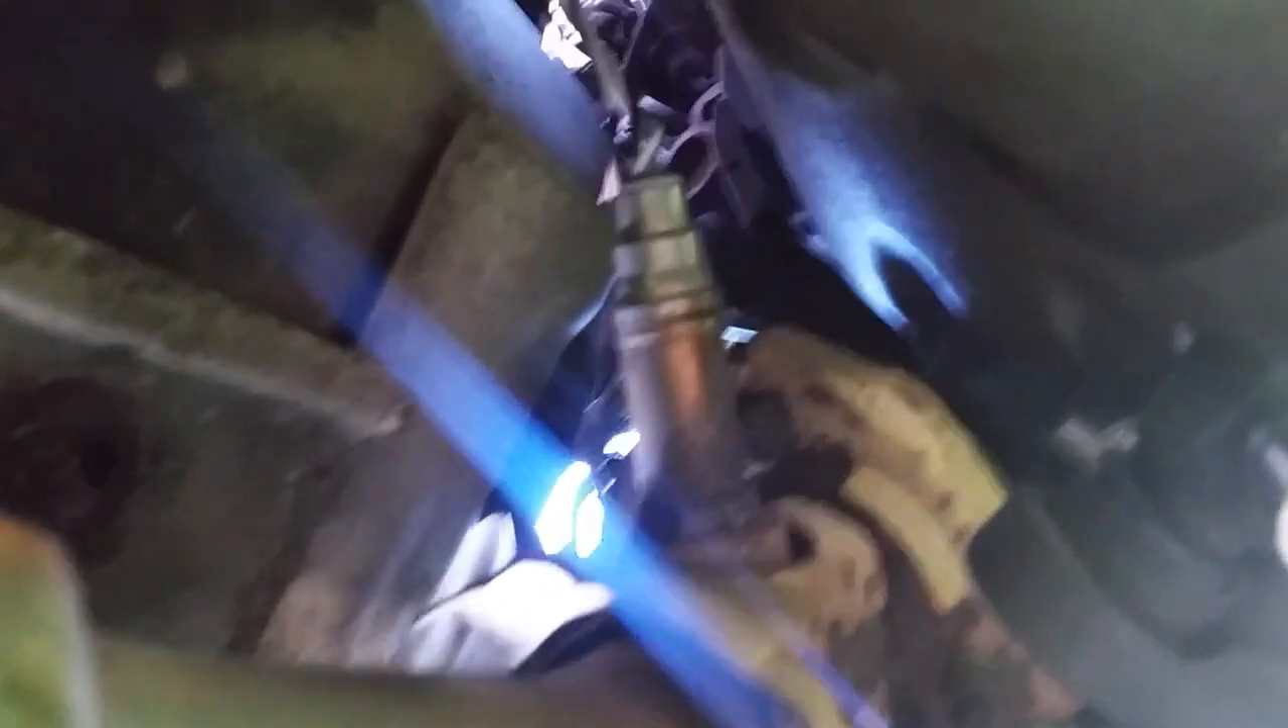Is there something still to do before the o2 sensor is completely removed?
Yes.